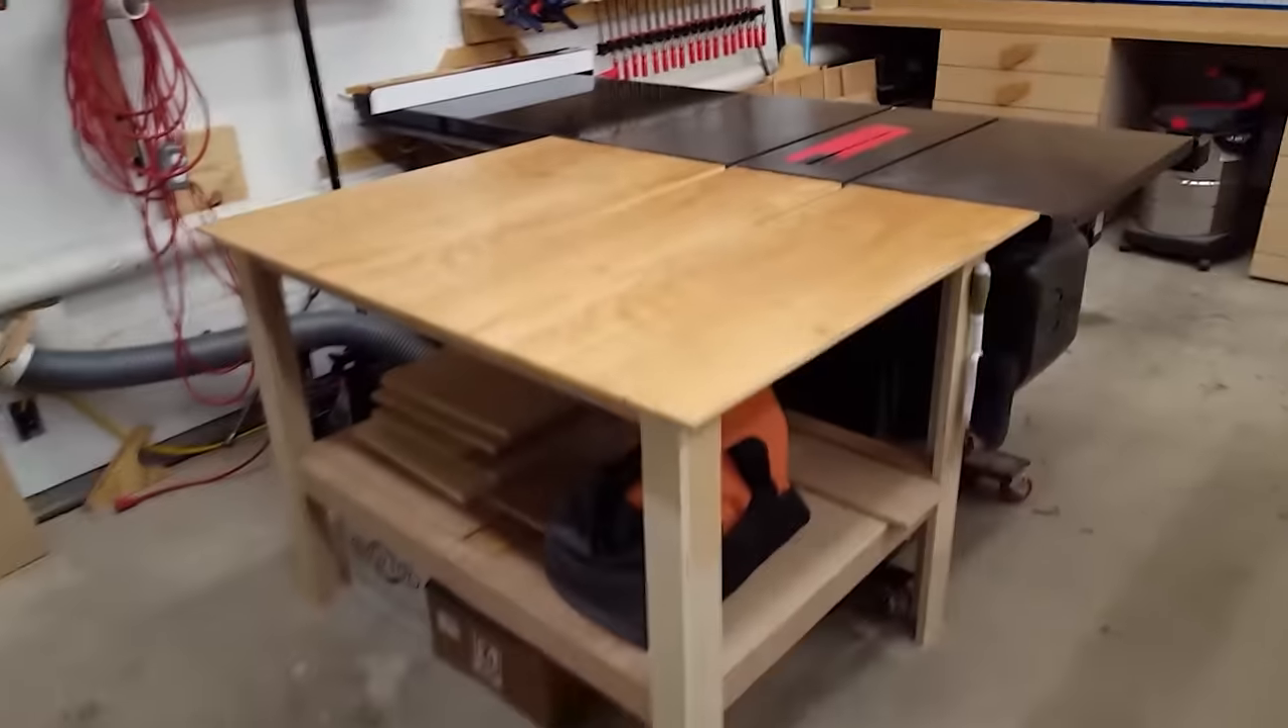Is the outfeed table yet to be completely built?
No.